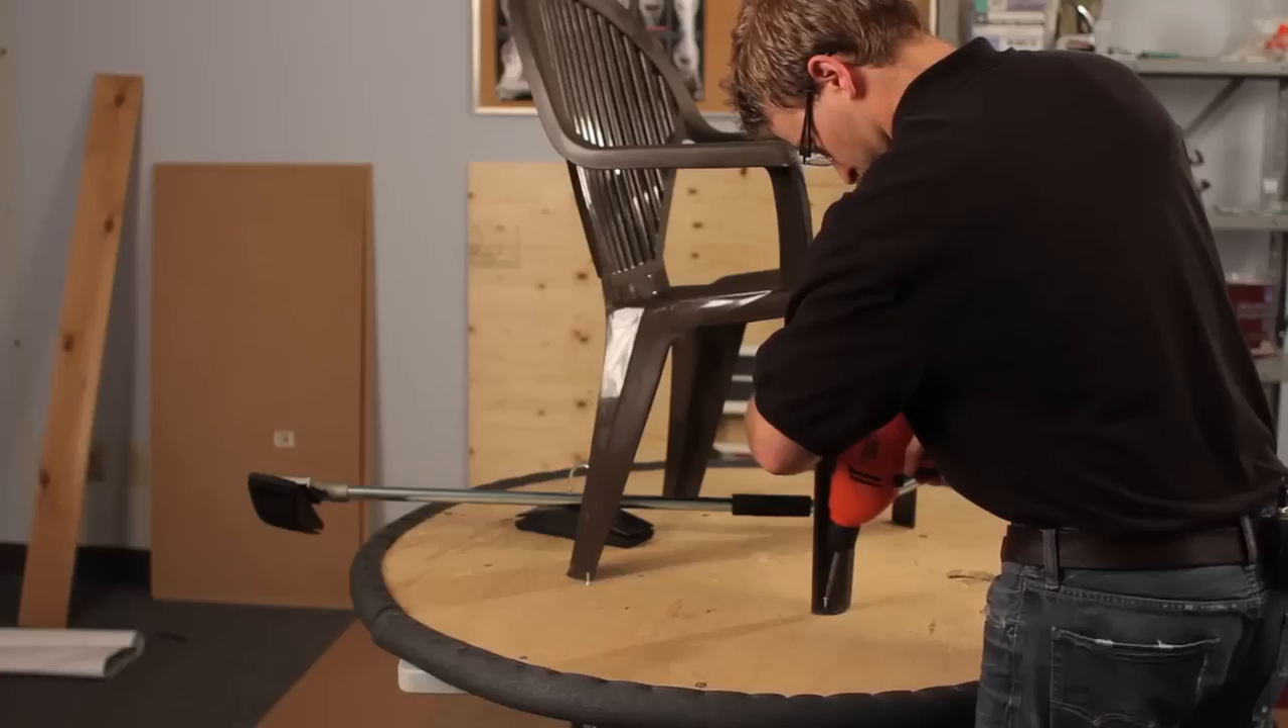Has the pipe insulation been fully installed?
Yes.